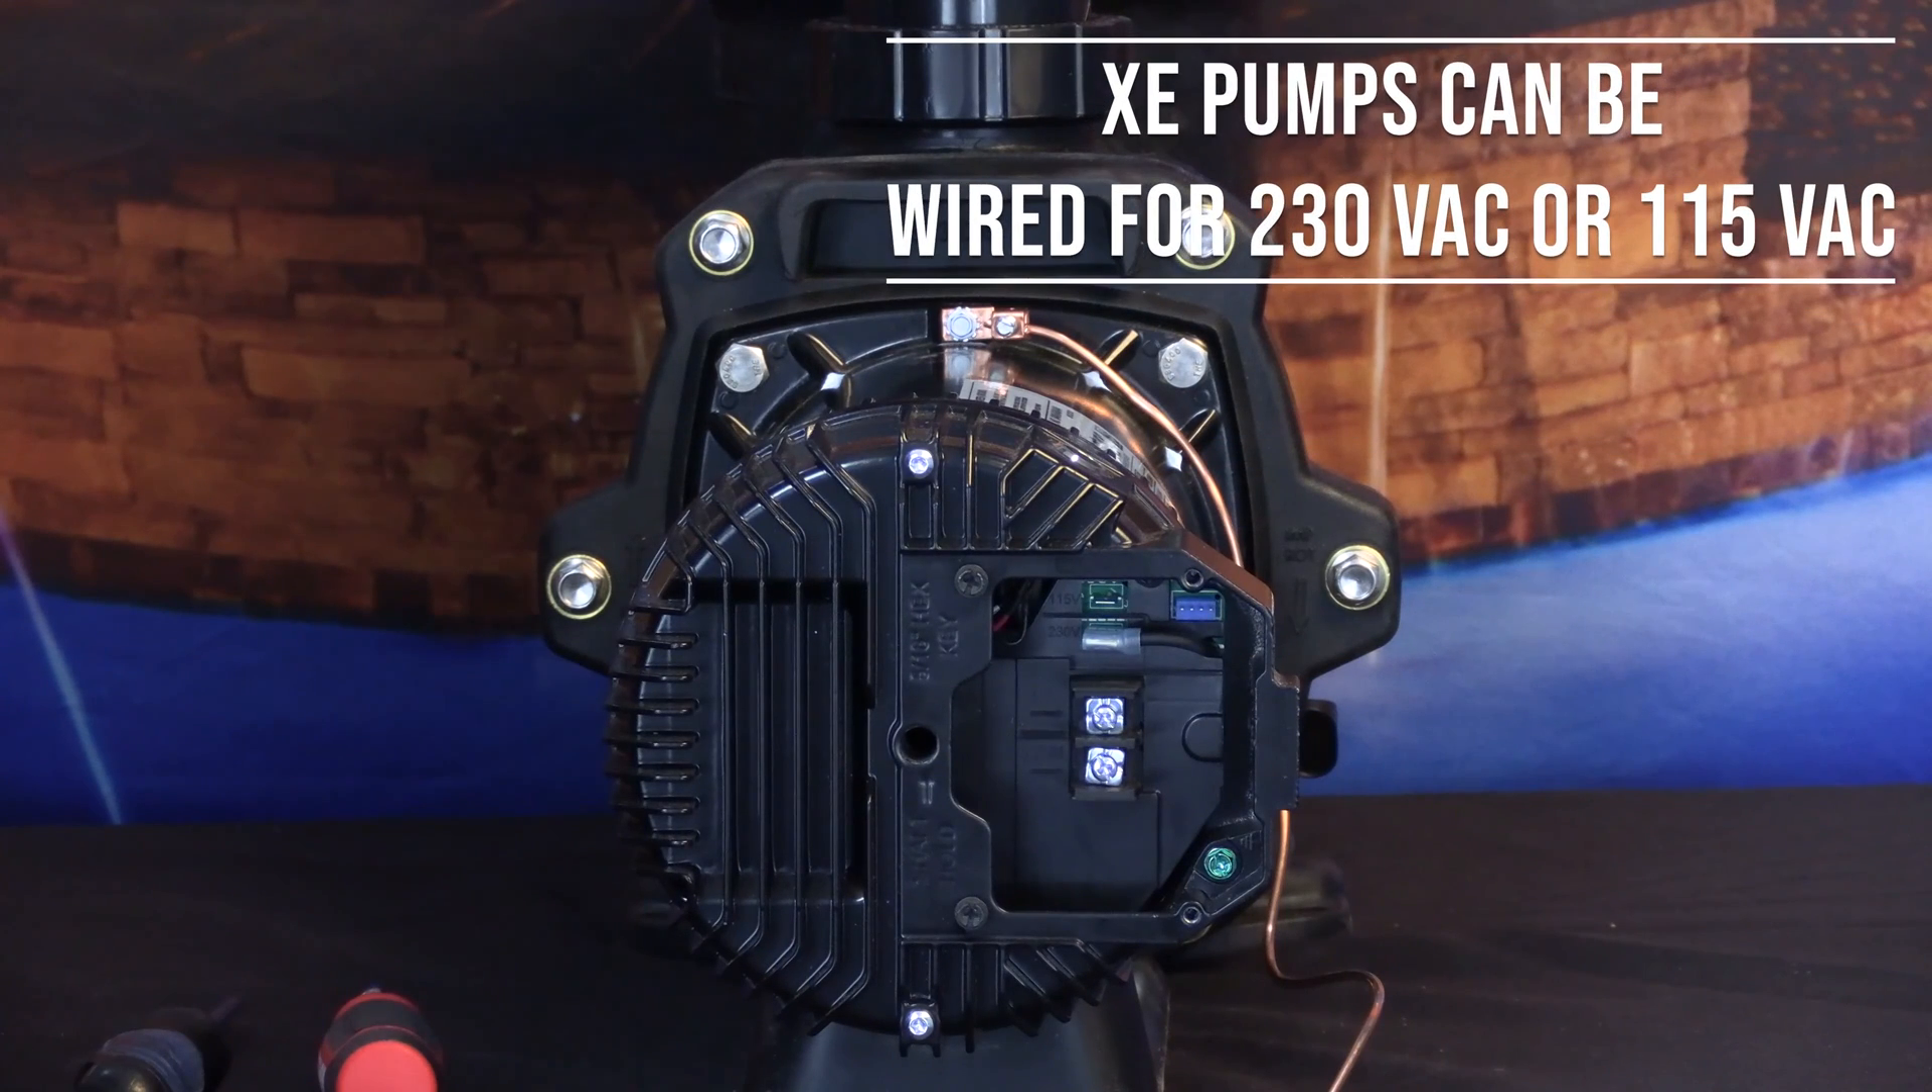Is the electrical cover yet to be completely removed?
No.